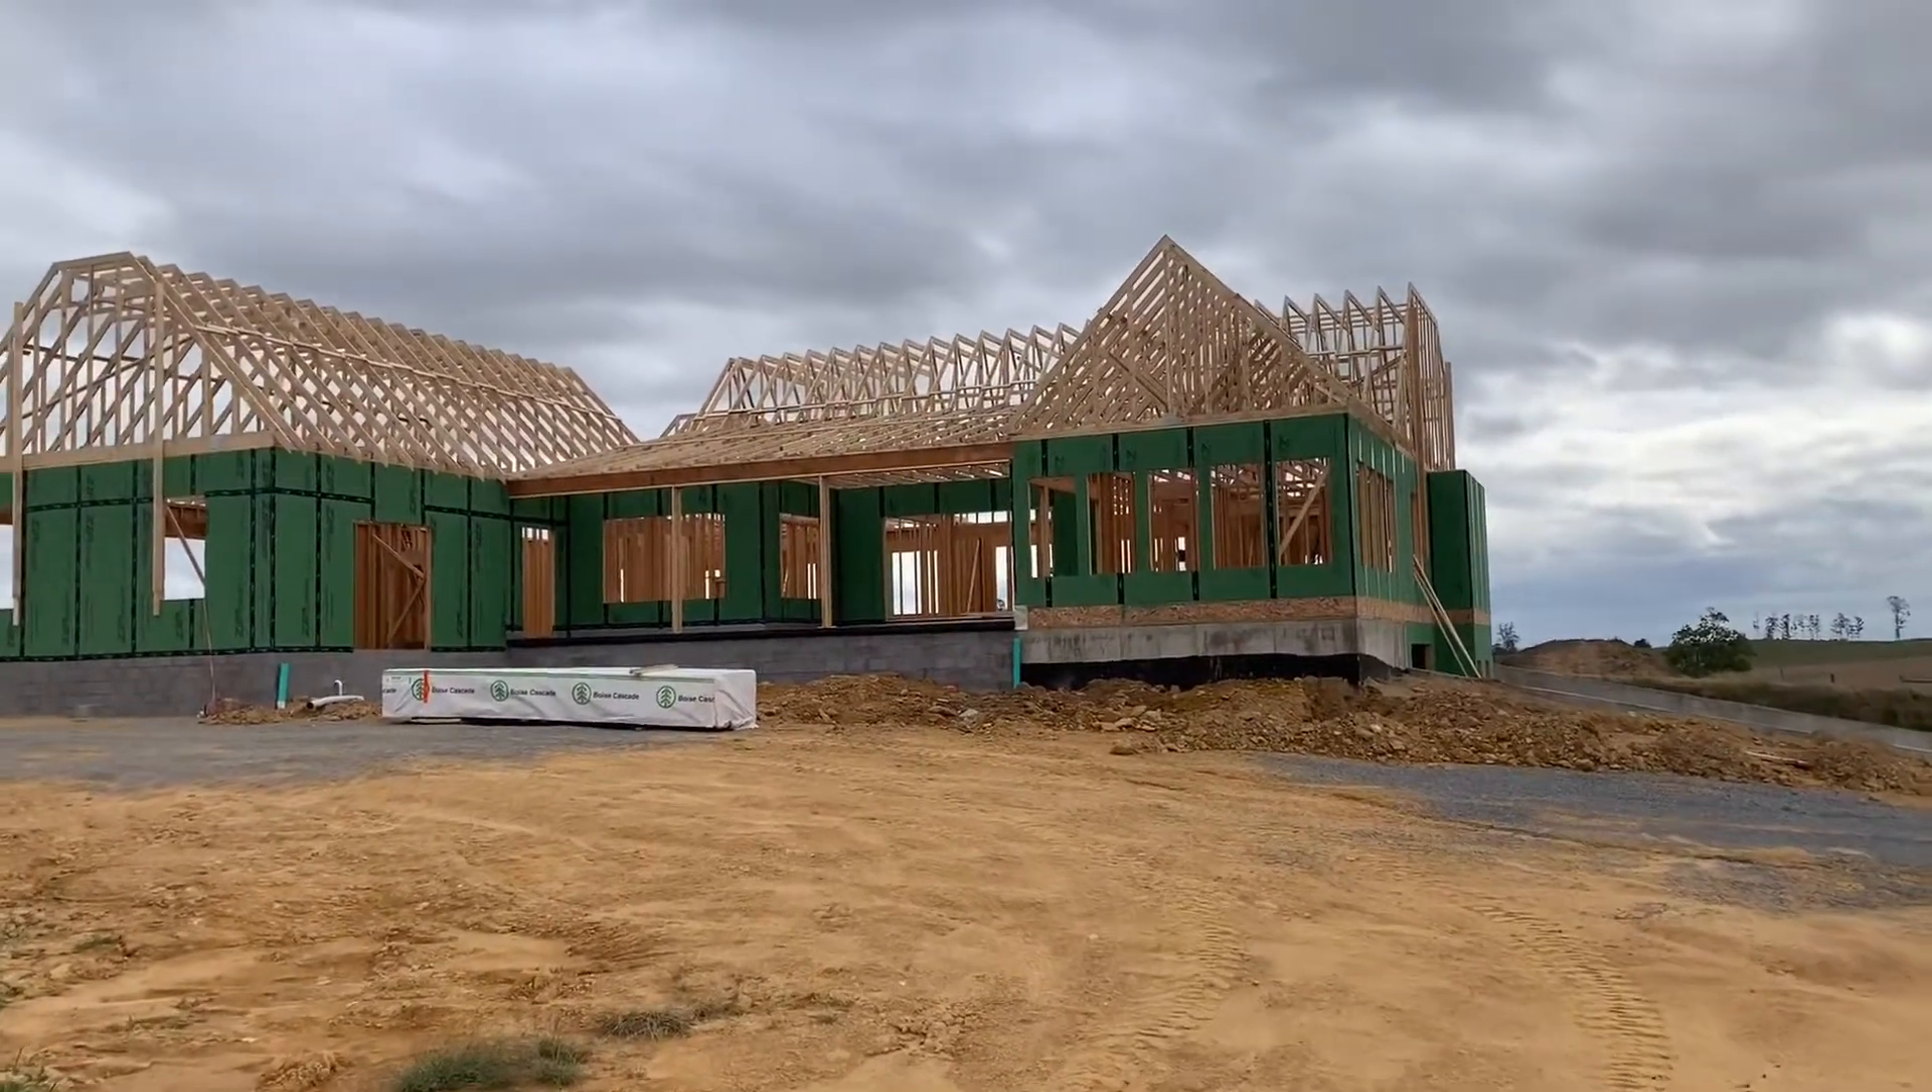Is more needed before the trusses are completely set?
No.